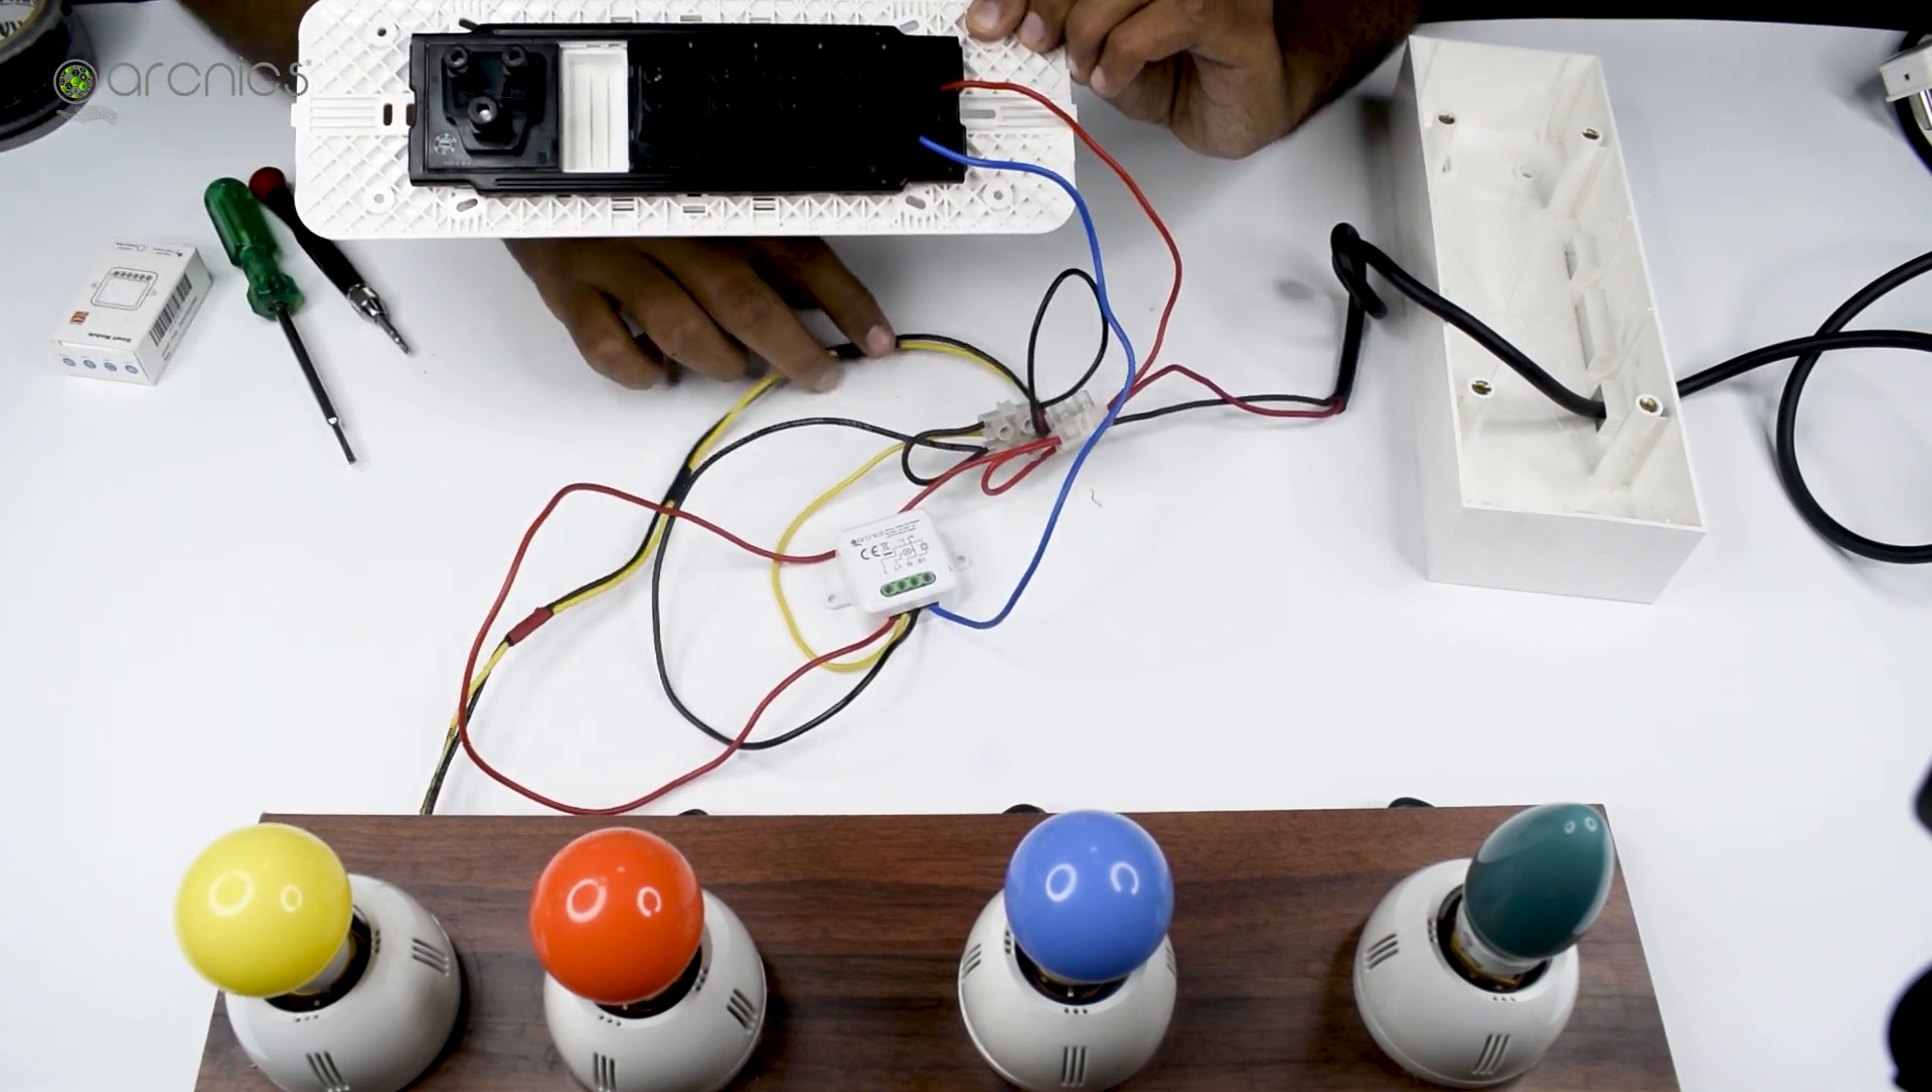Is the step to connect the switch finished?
Yes.